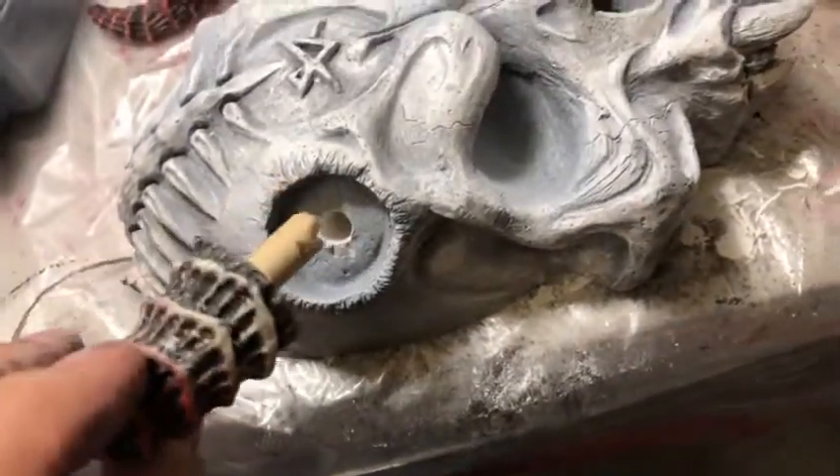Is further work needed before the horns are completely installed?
Yes.